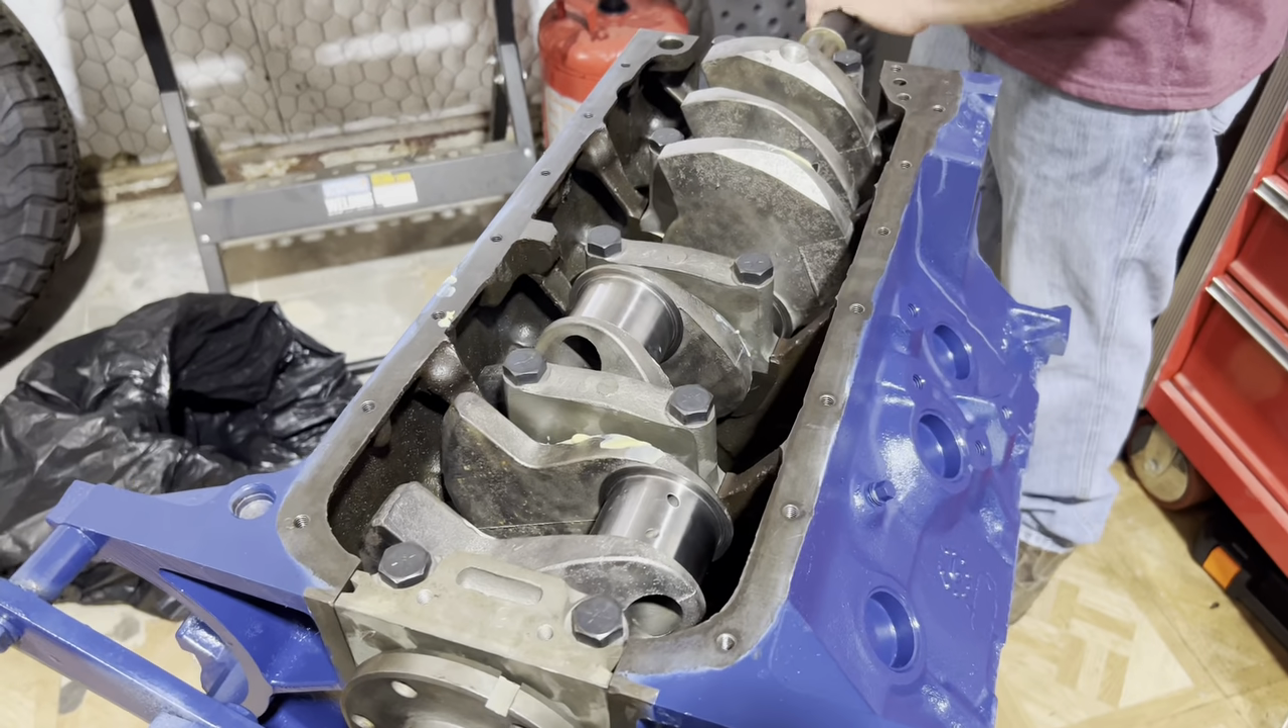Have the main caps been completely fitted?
Yes.